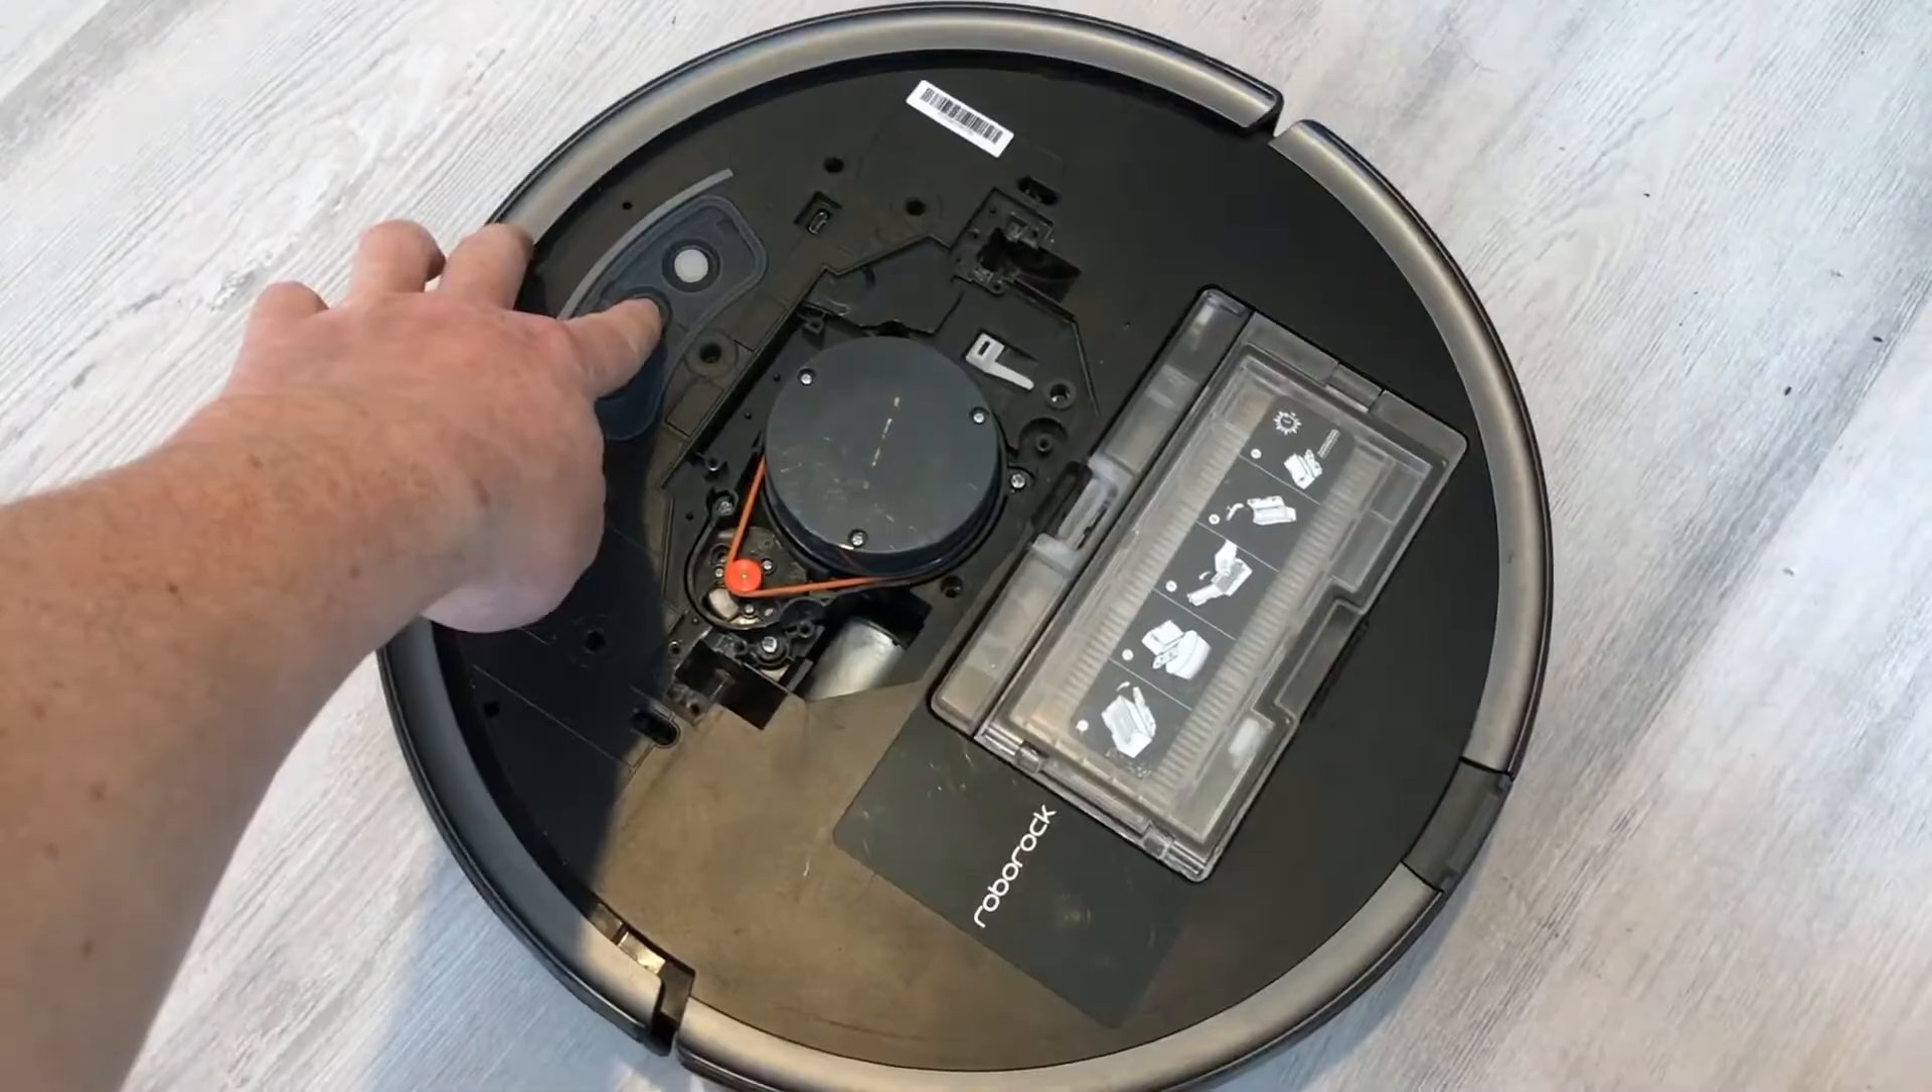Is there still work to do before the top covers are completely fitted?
Yes.